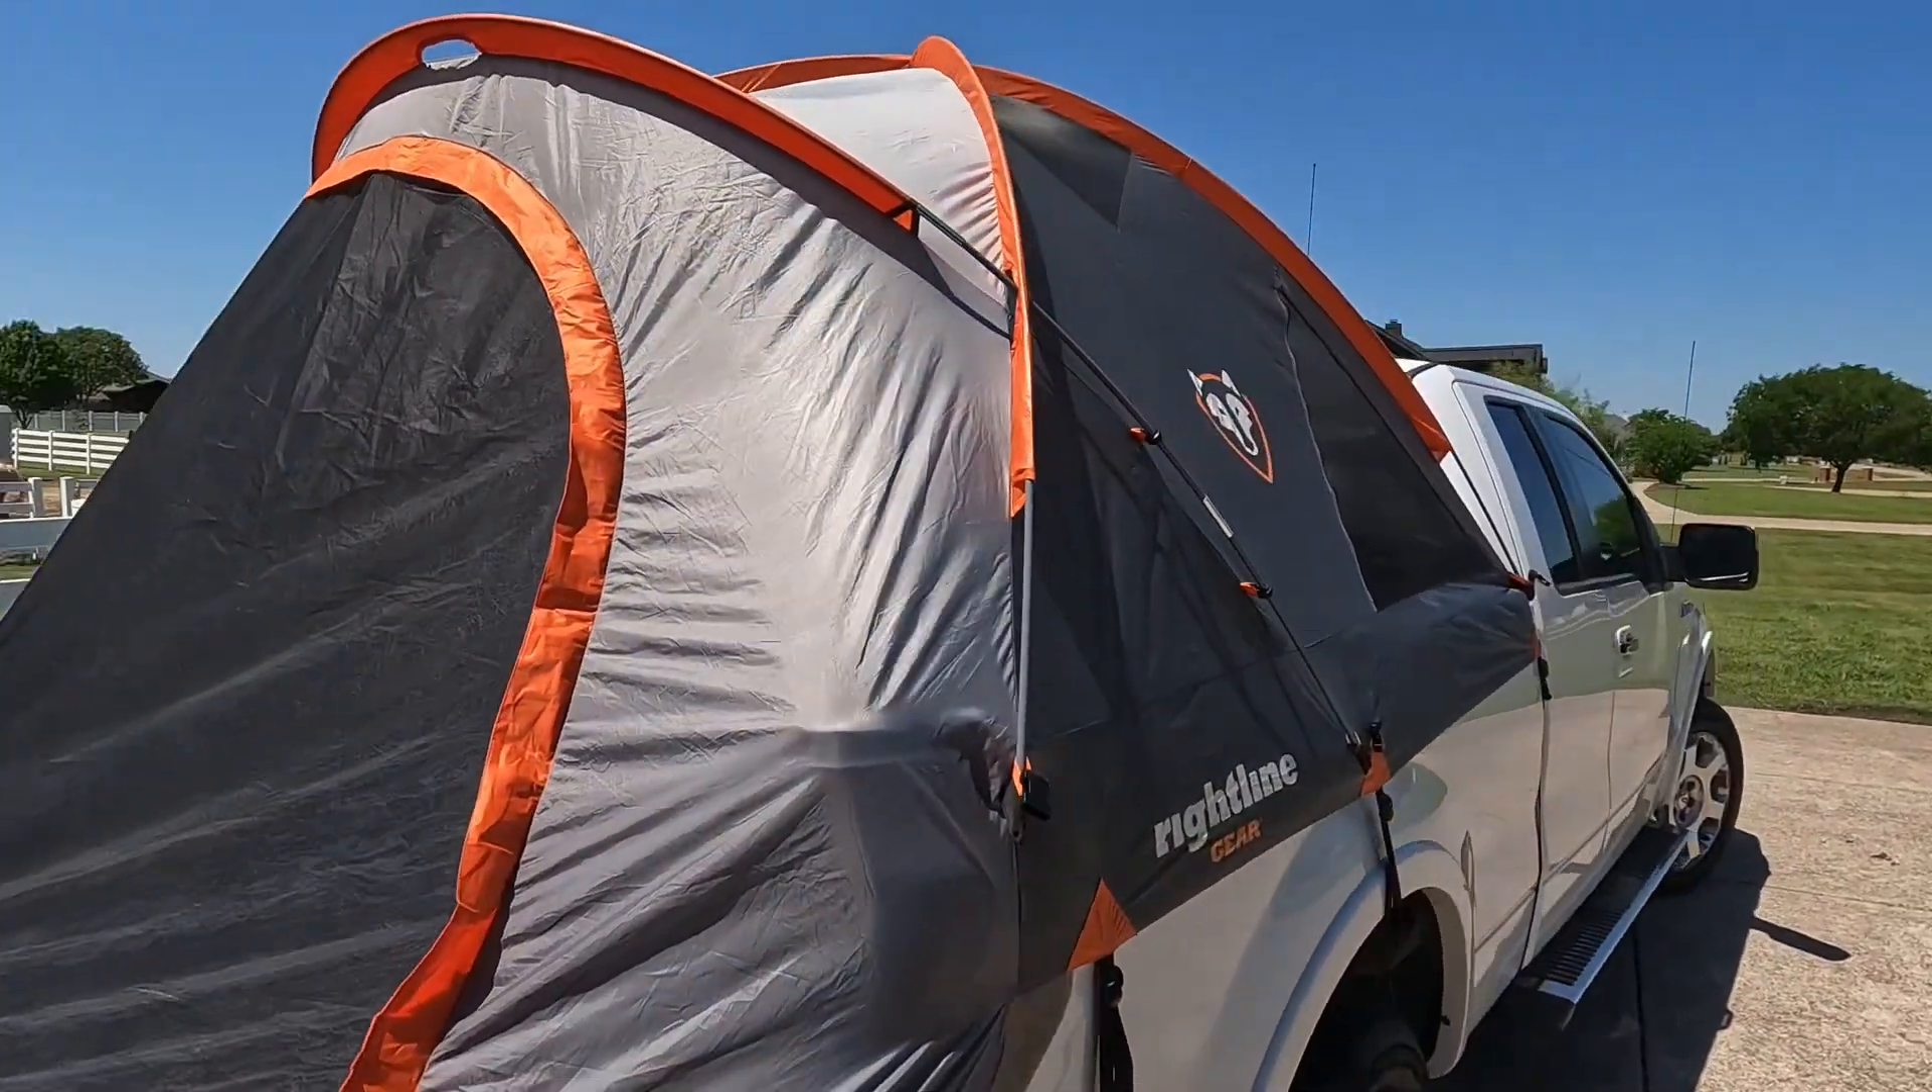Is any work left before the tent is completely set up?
No.